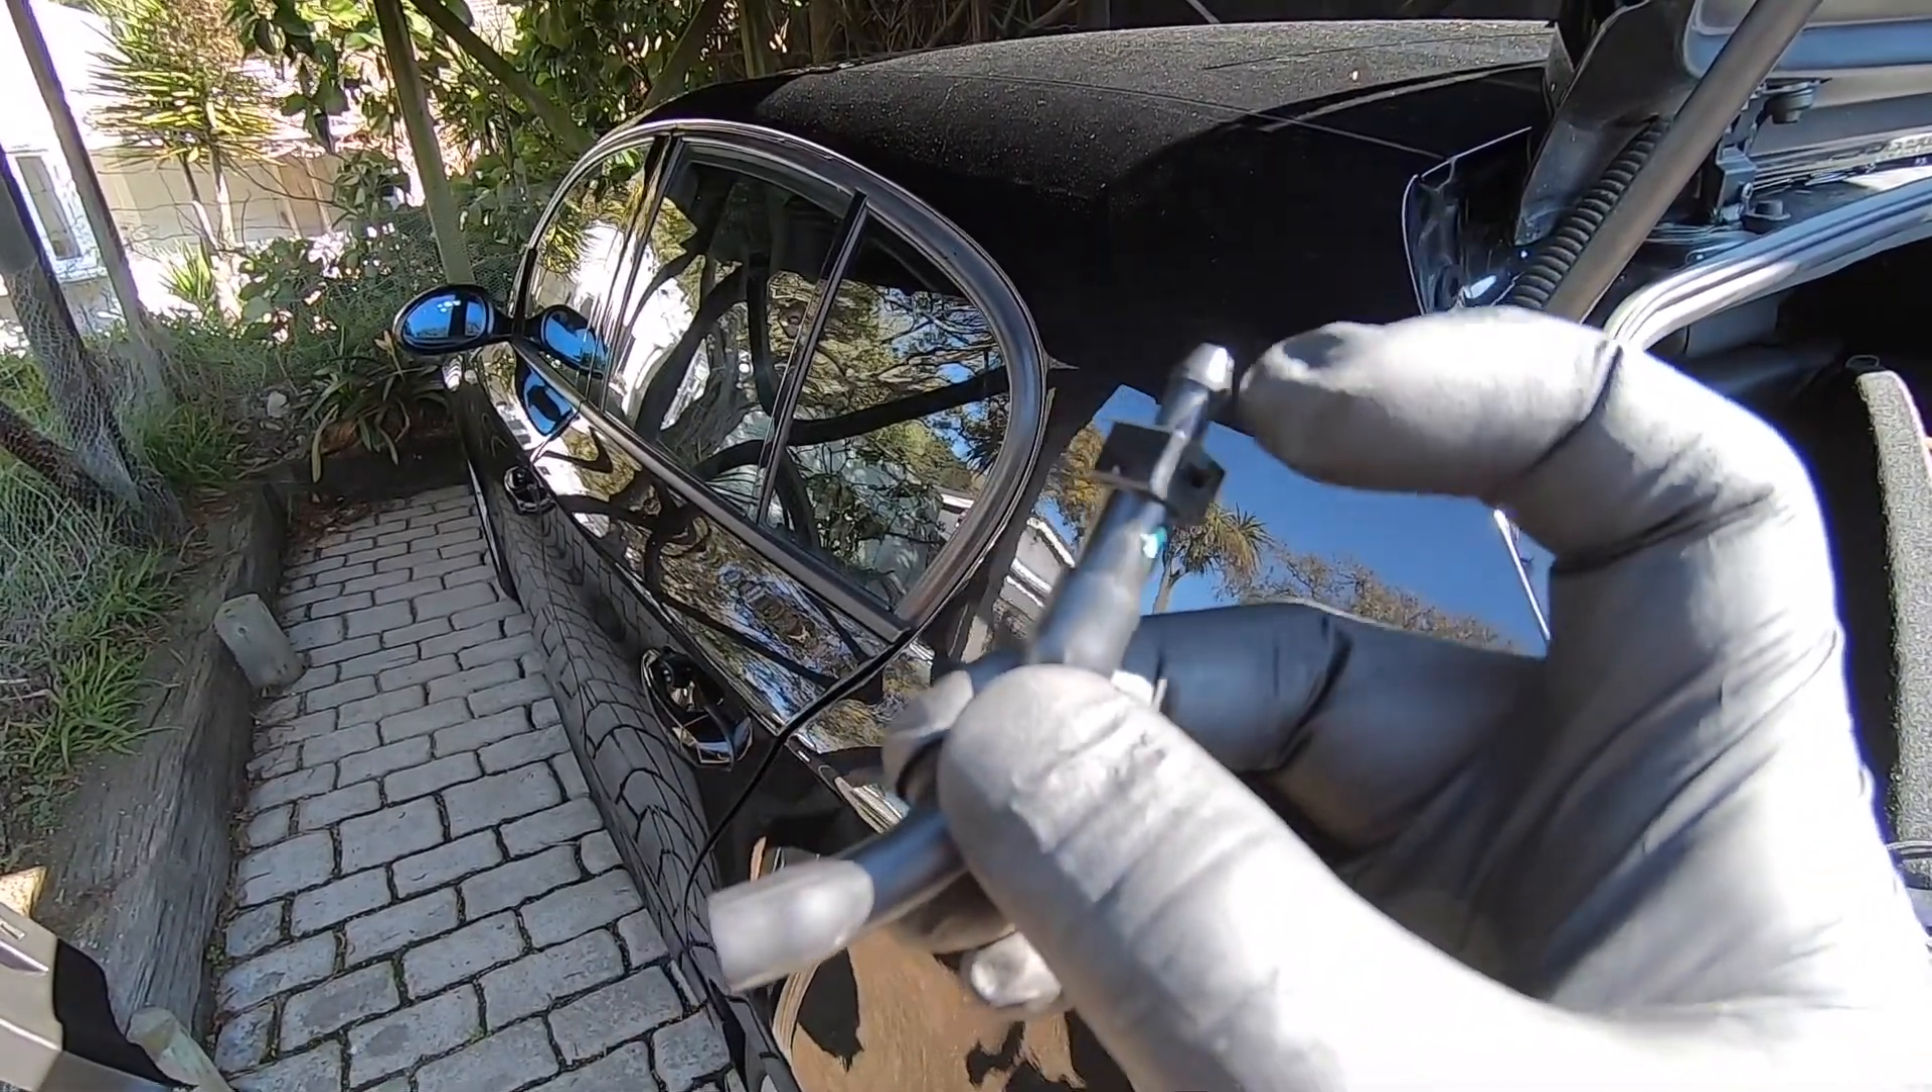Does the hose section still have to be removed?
No.